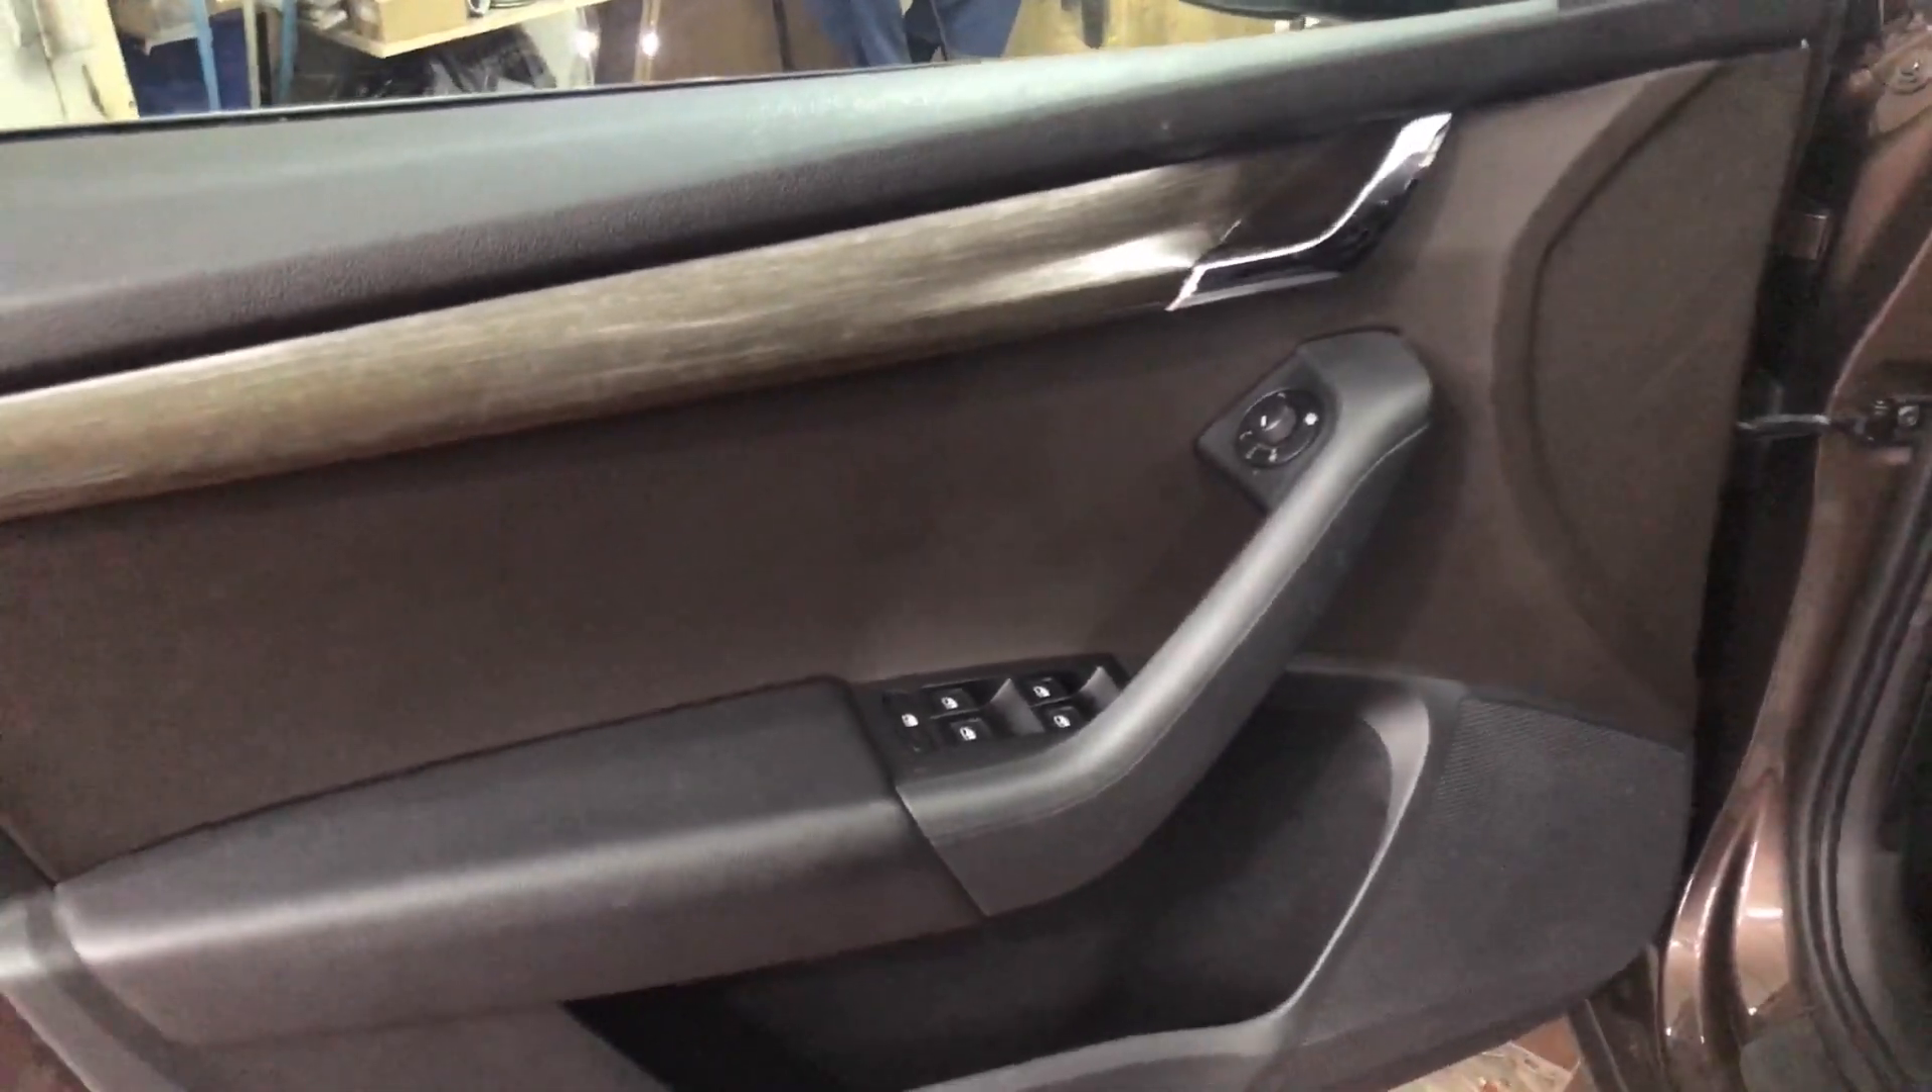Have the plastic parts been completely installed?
Yes.